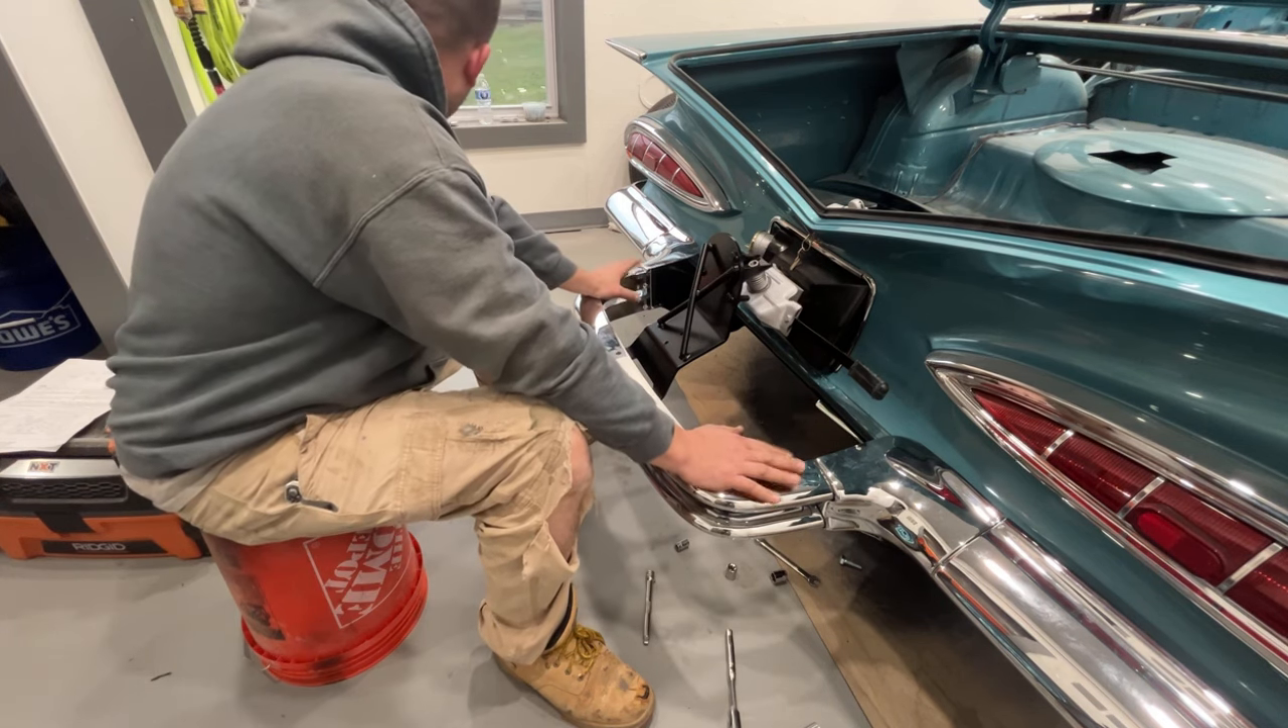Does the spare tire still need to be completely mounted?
Yes.